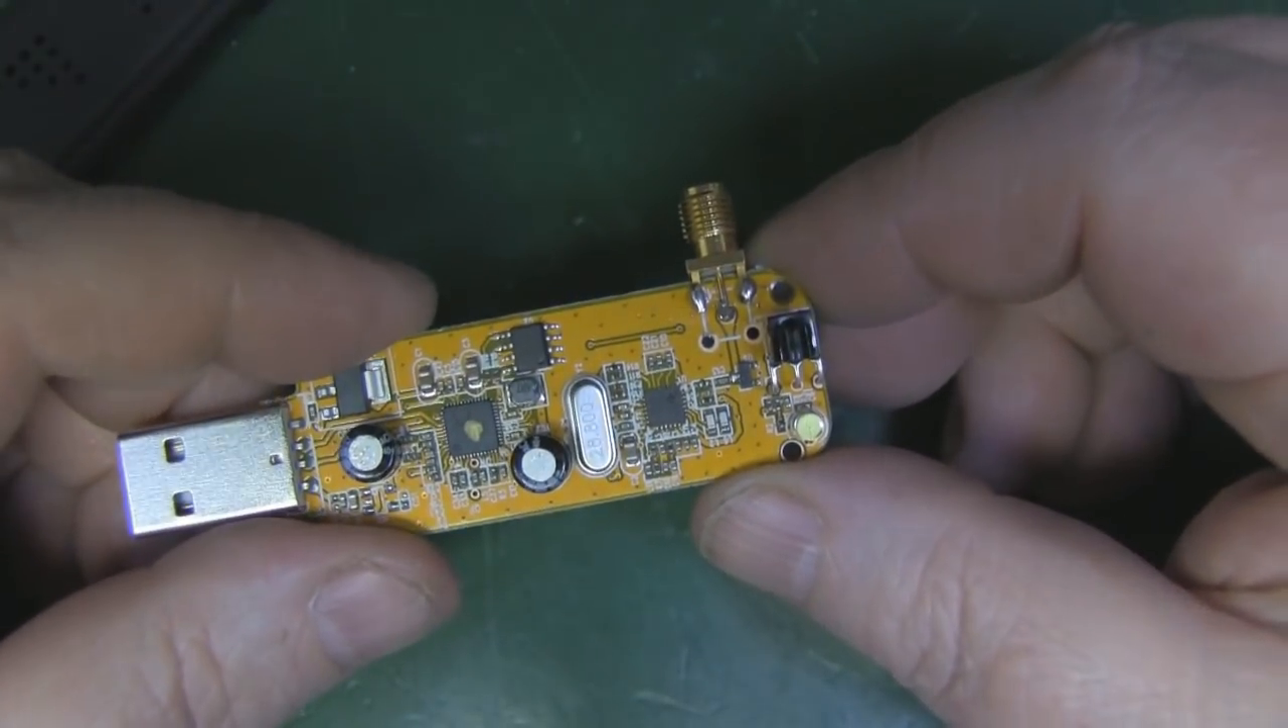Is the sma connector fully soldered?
Yes.